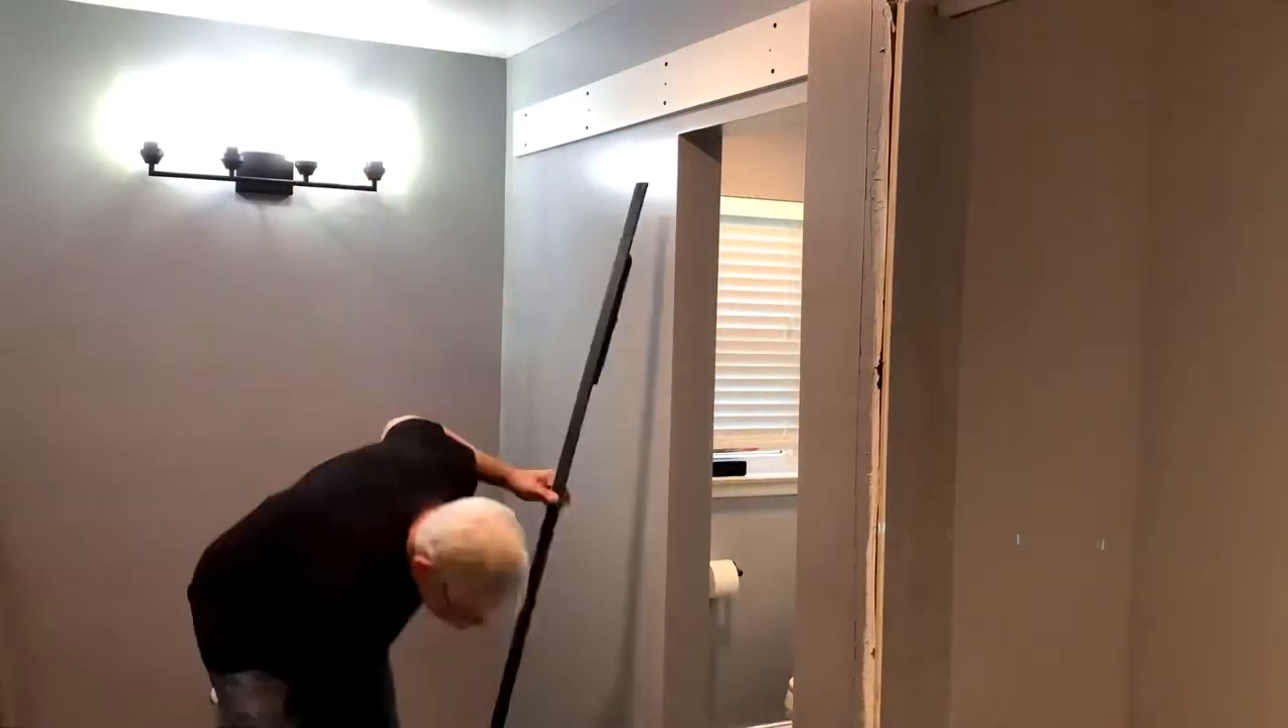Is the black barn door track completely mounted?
No.